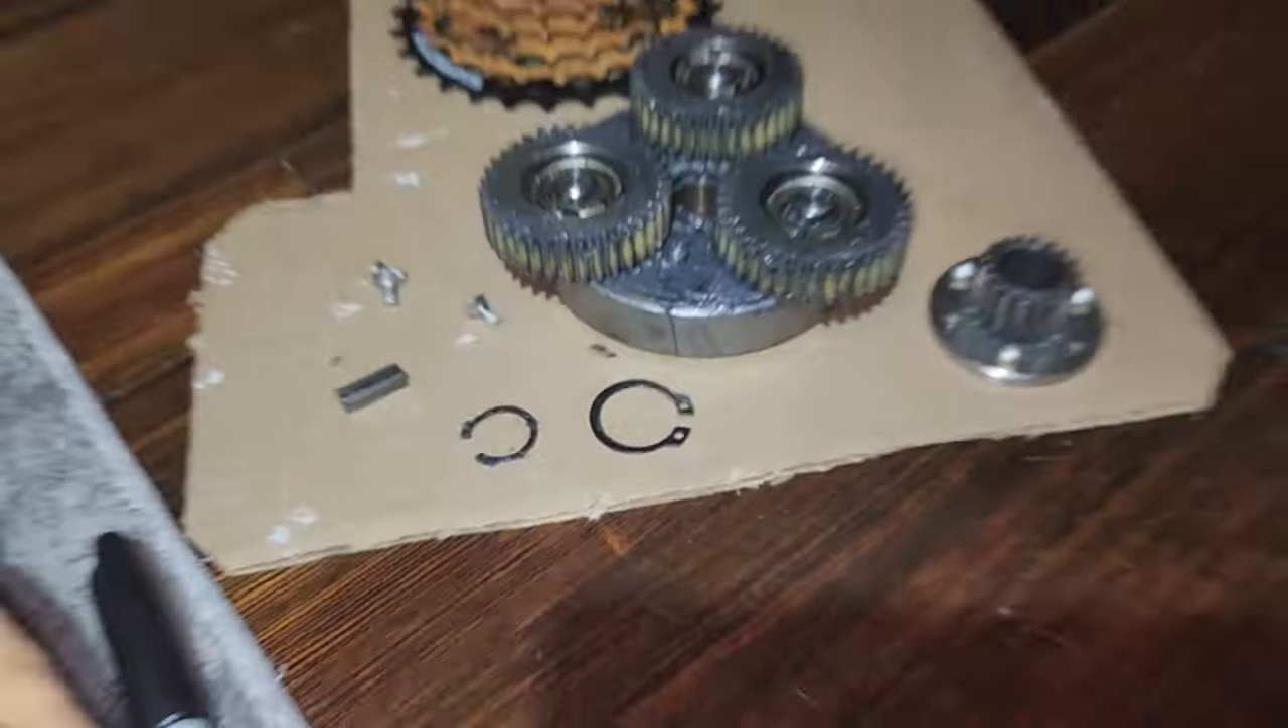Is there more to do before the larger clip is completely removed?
No.